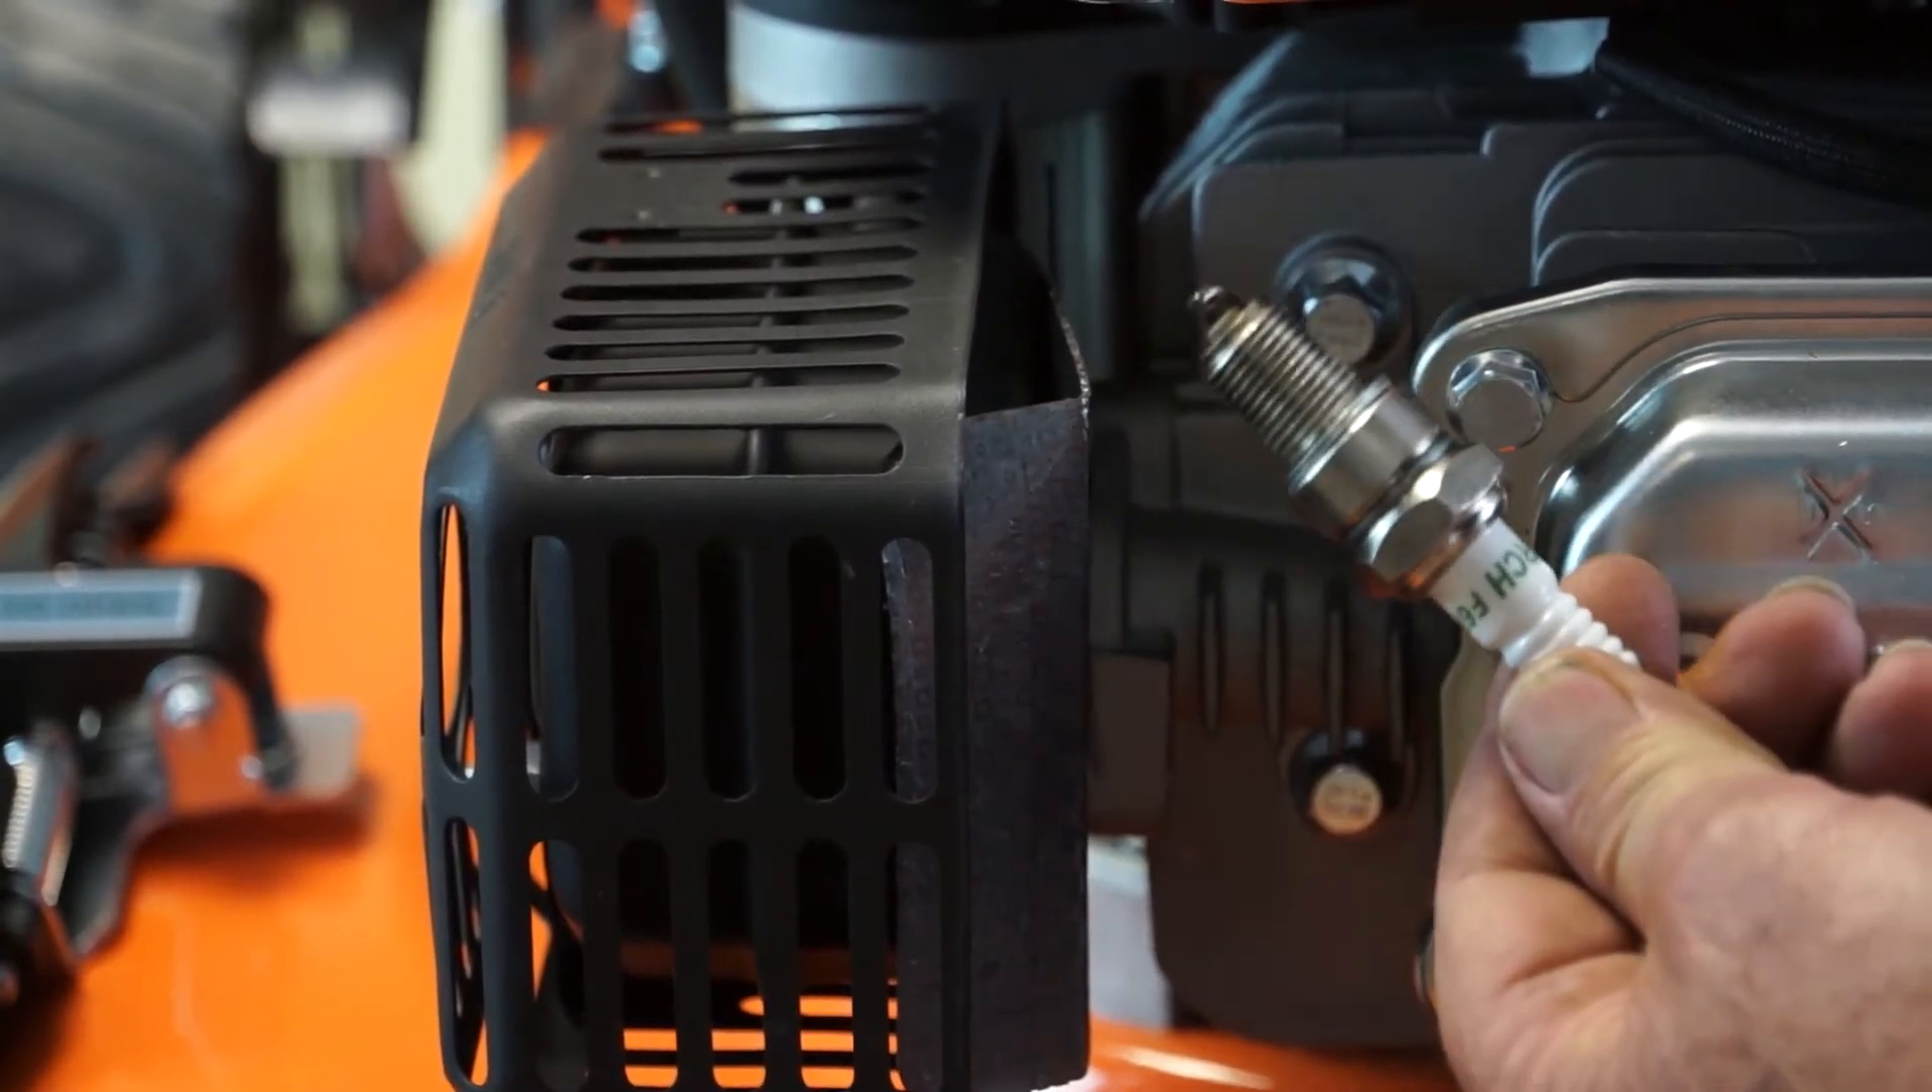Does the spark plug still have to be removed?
No.